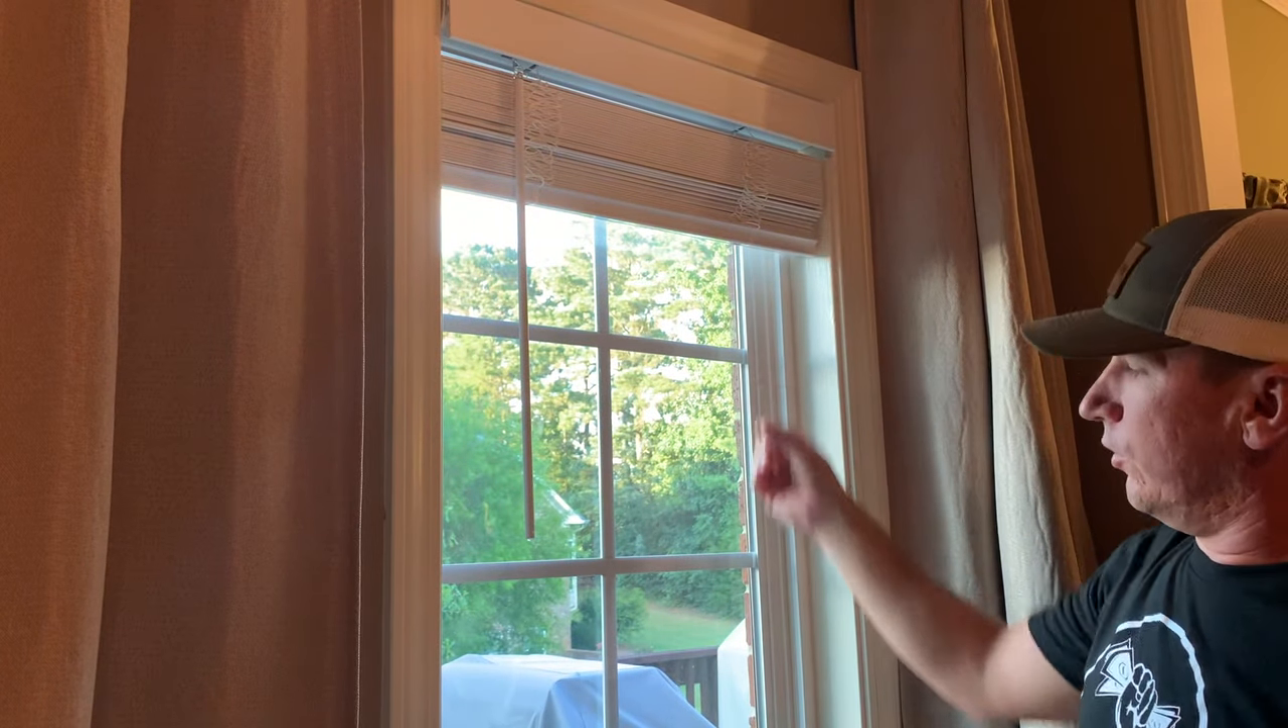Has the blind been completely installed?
Yes.